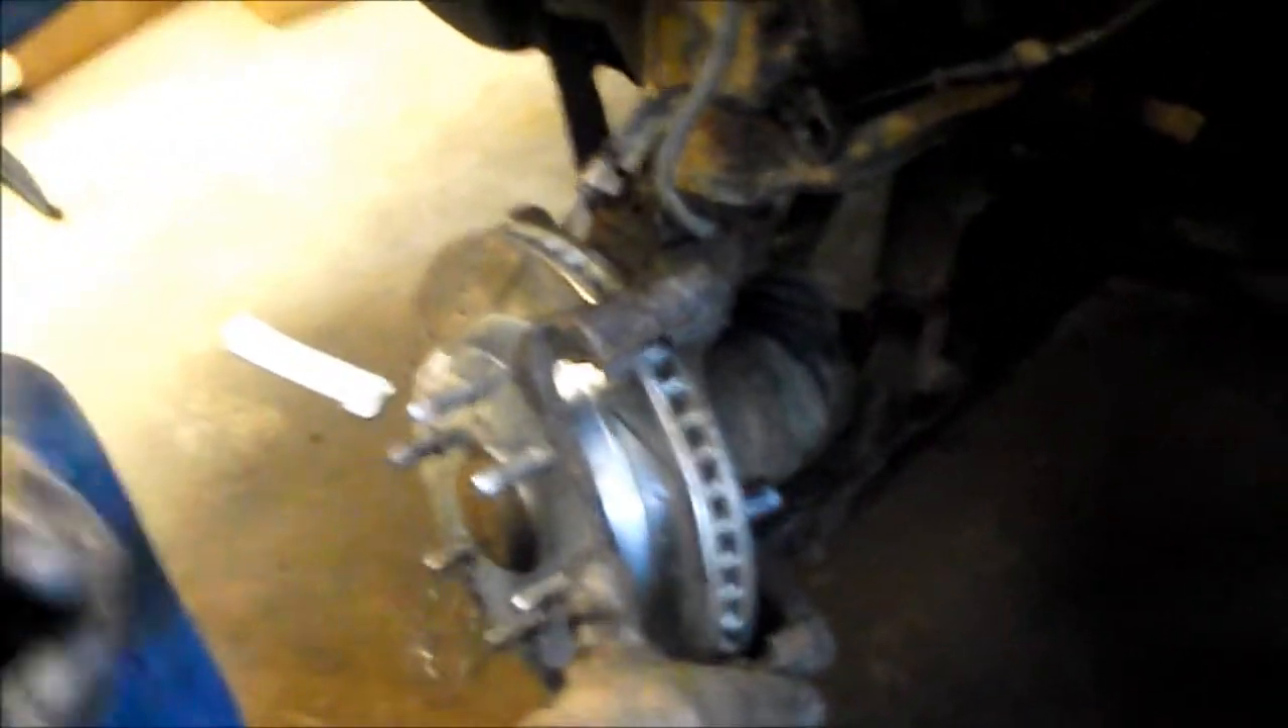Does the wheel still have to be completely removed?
No.